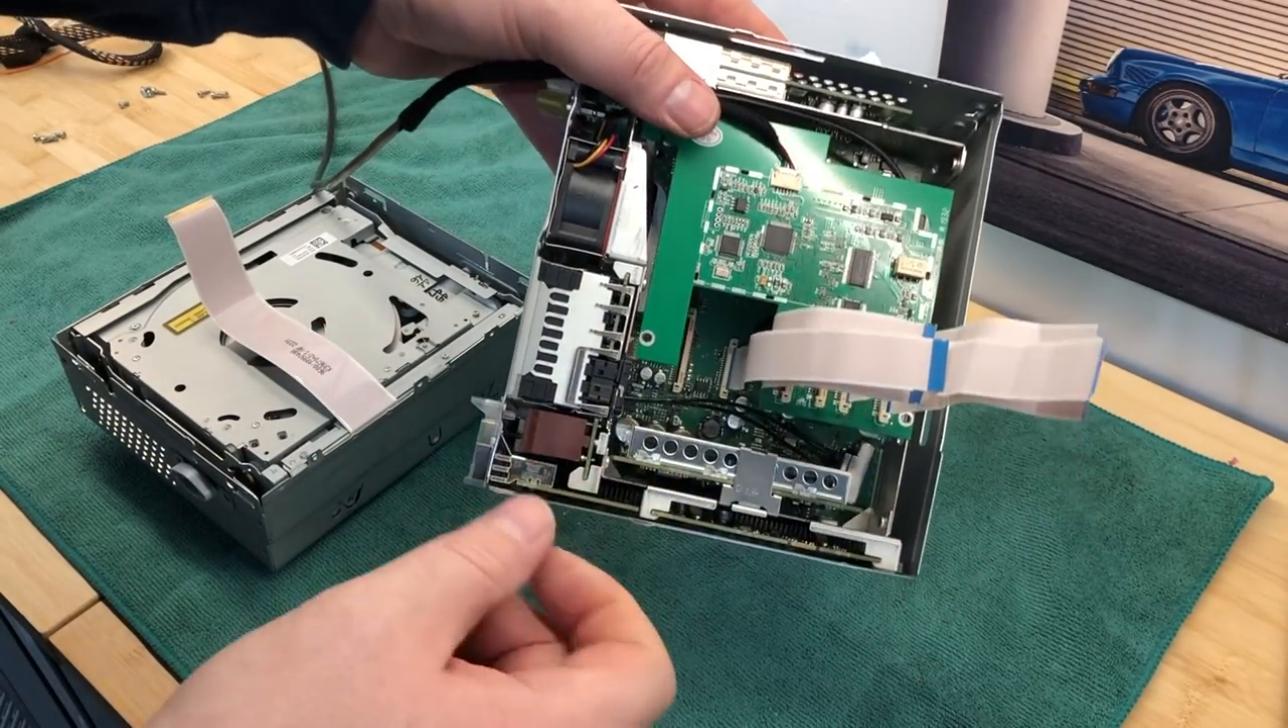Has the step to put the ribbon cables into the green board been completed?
No.